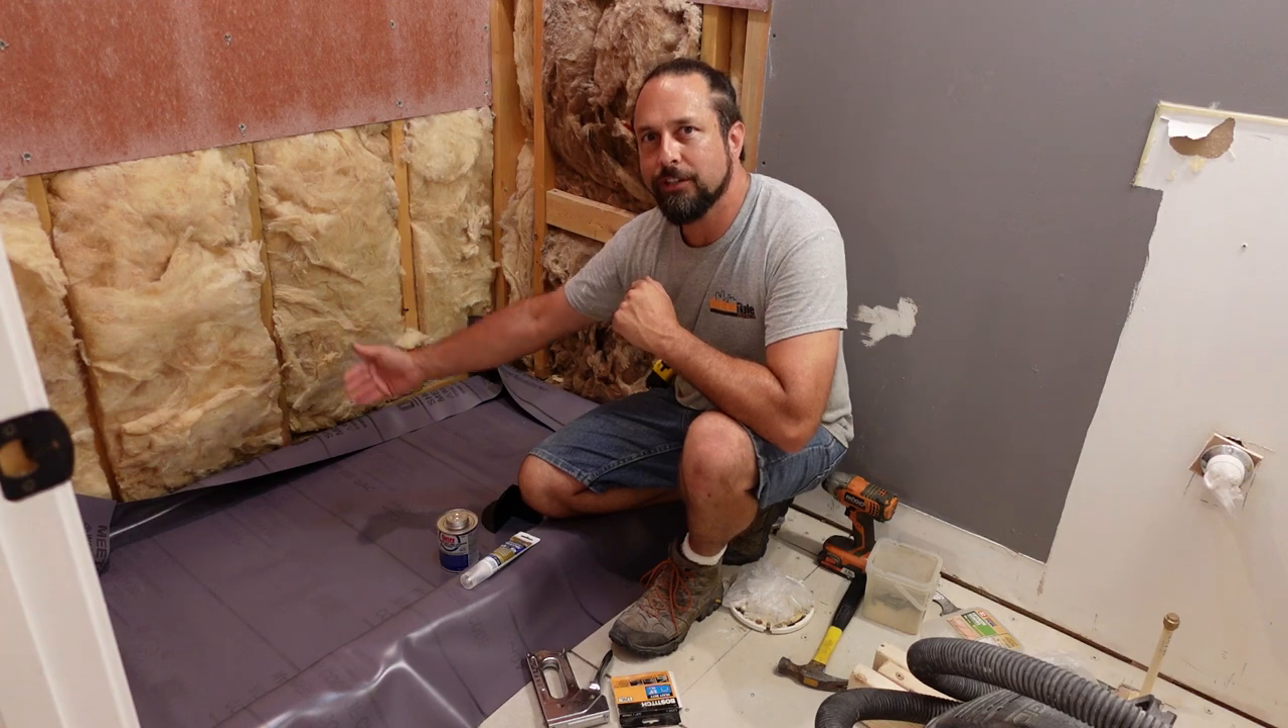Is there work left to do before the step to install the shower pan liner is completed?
Yes.